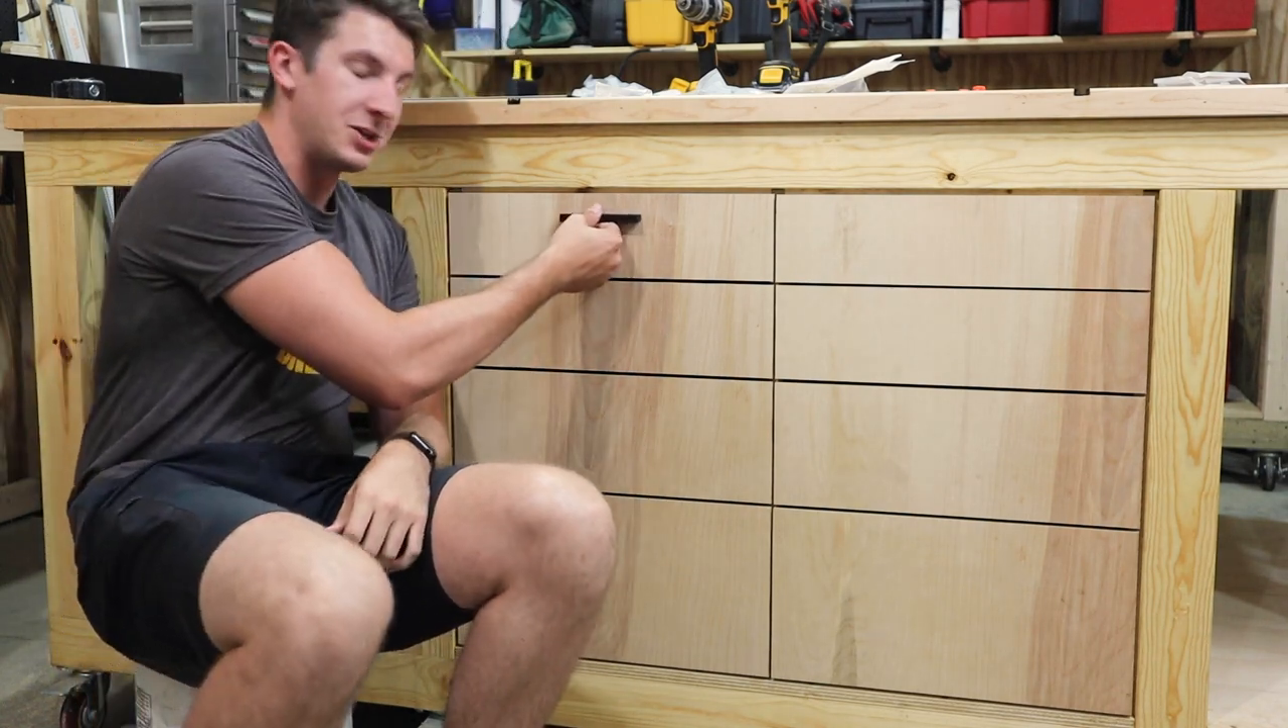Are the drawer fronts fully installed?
Yes.